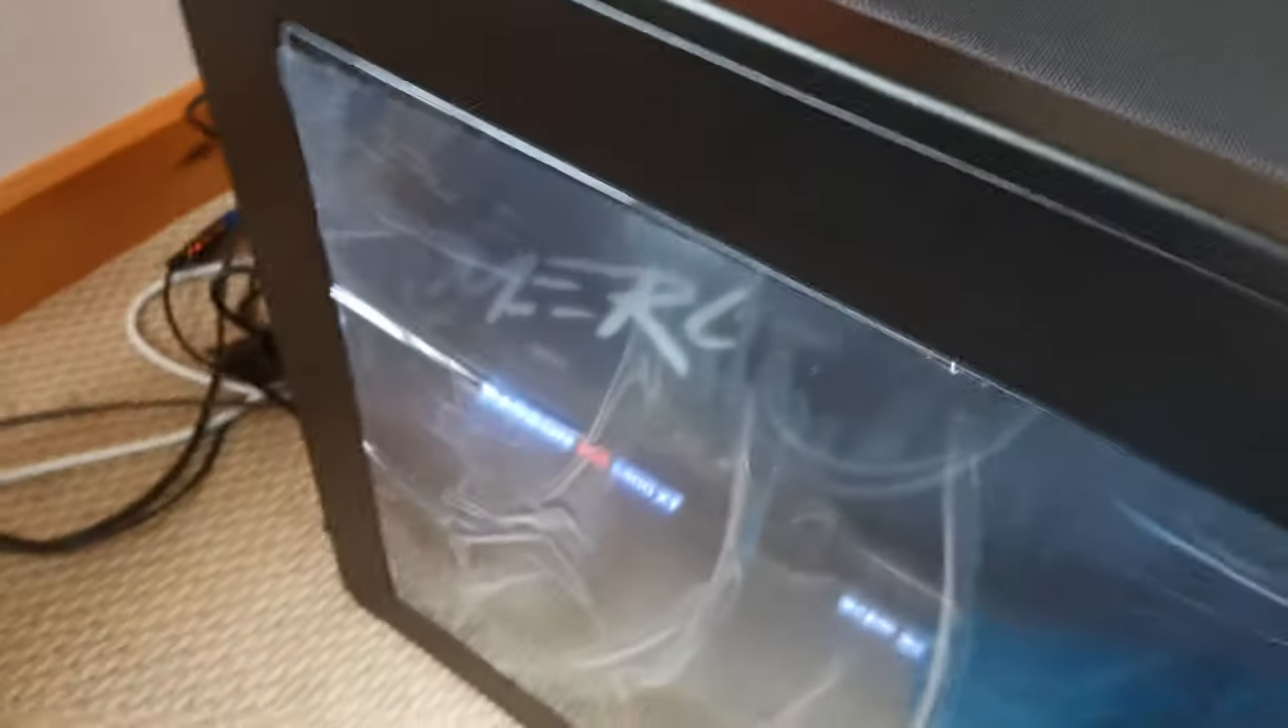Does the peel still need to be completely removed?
Yes.